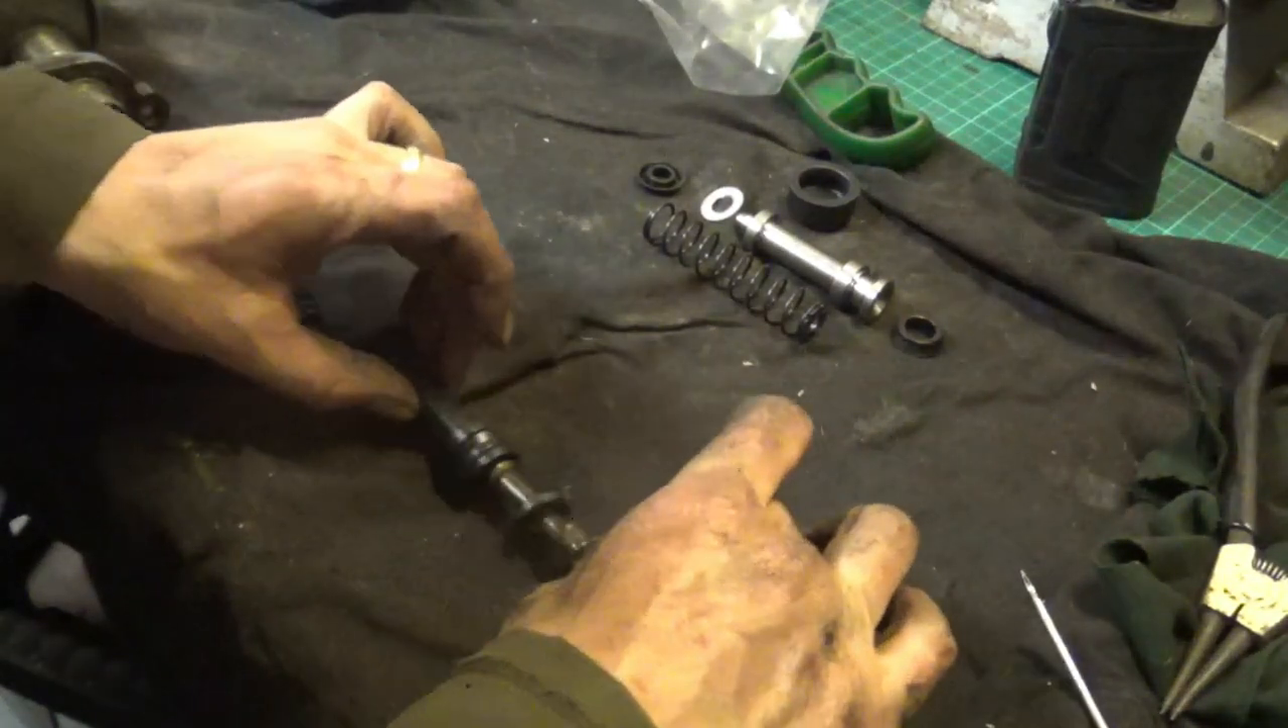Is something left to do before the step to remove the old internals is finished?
No.